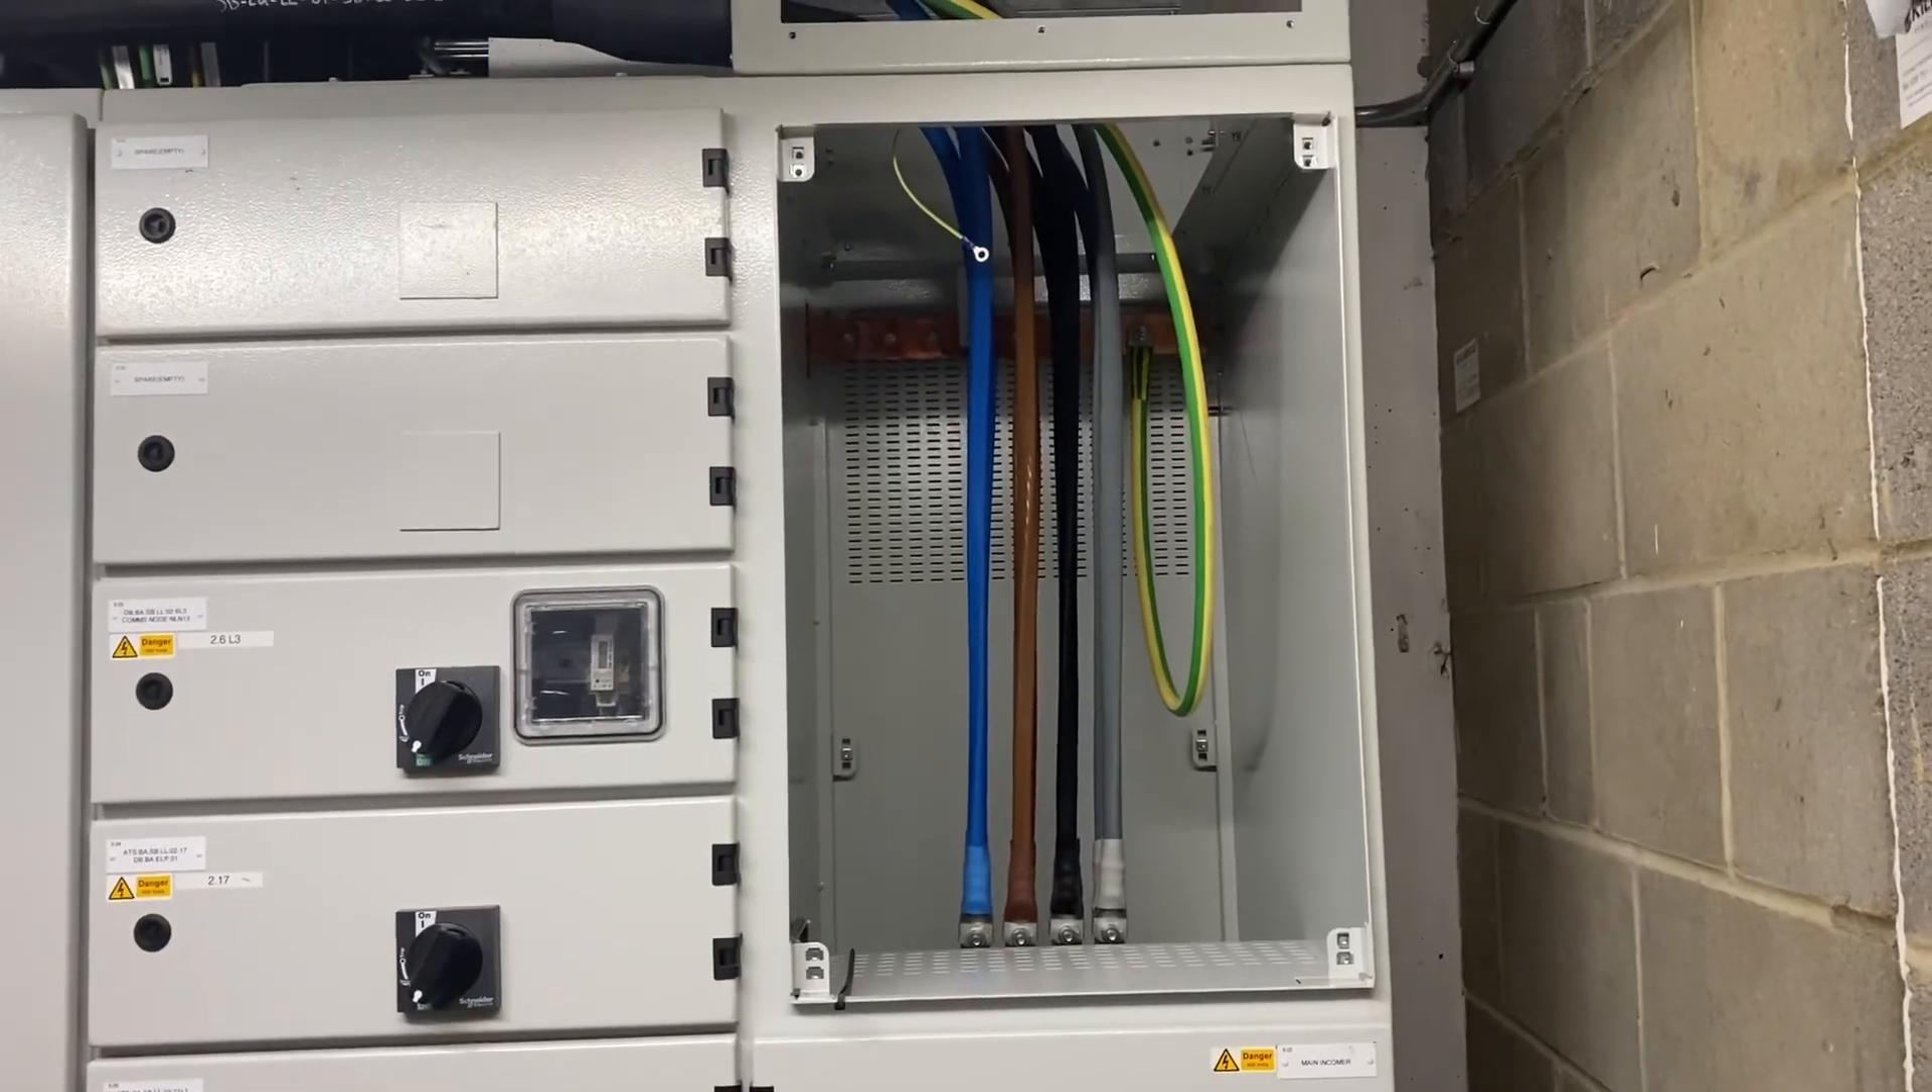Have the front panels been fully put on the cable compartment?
No.